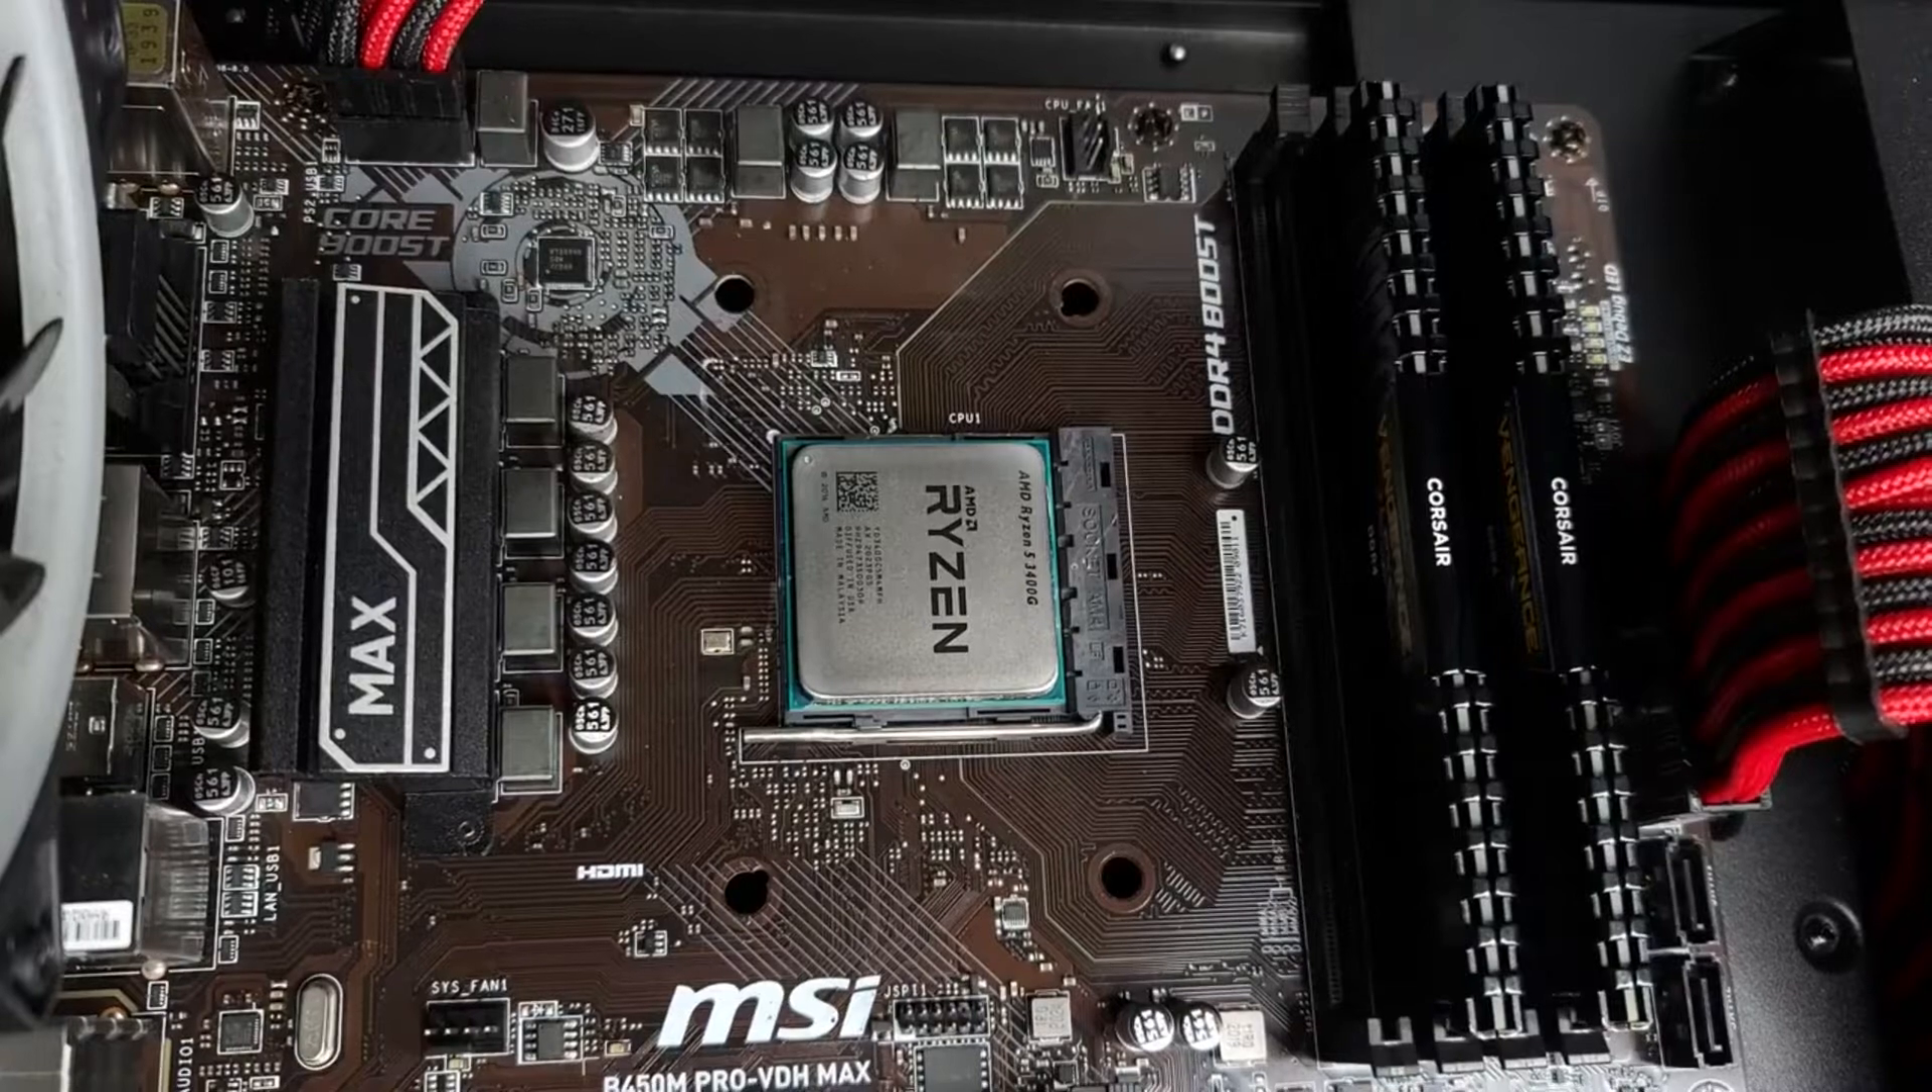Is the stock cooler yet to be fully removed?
No.